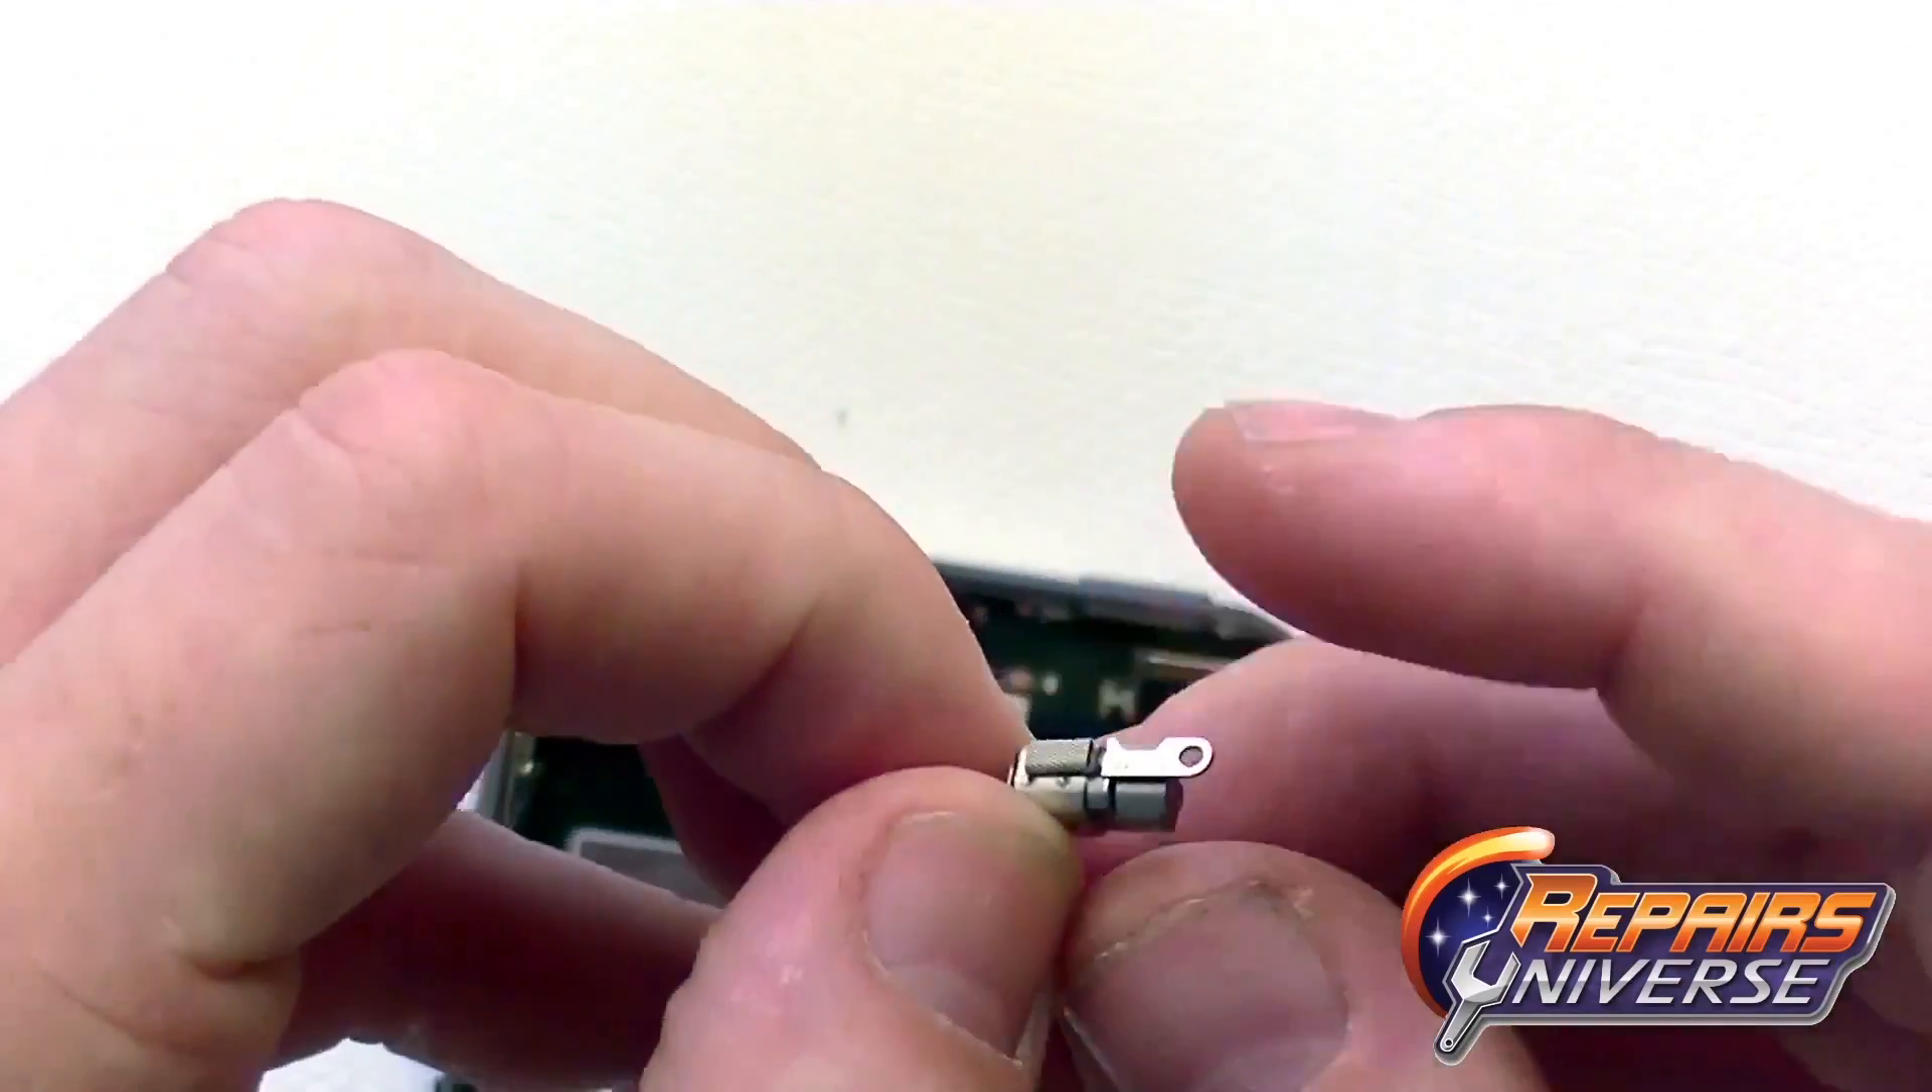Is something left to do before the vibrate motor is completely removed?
No.